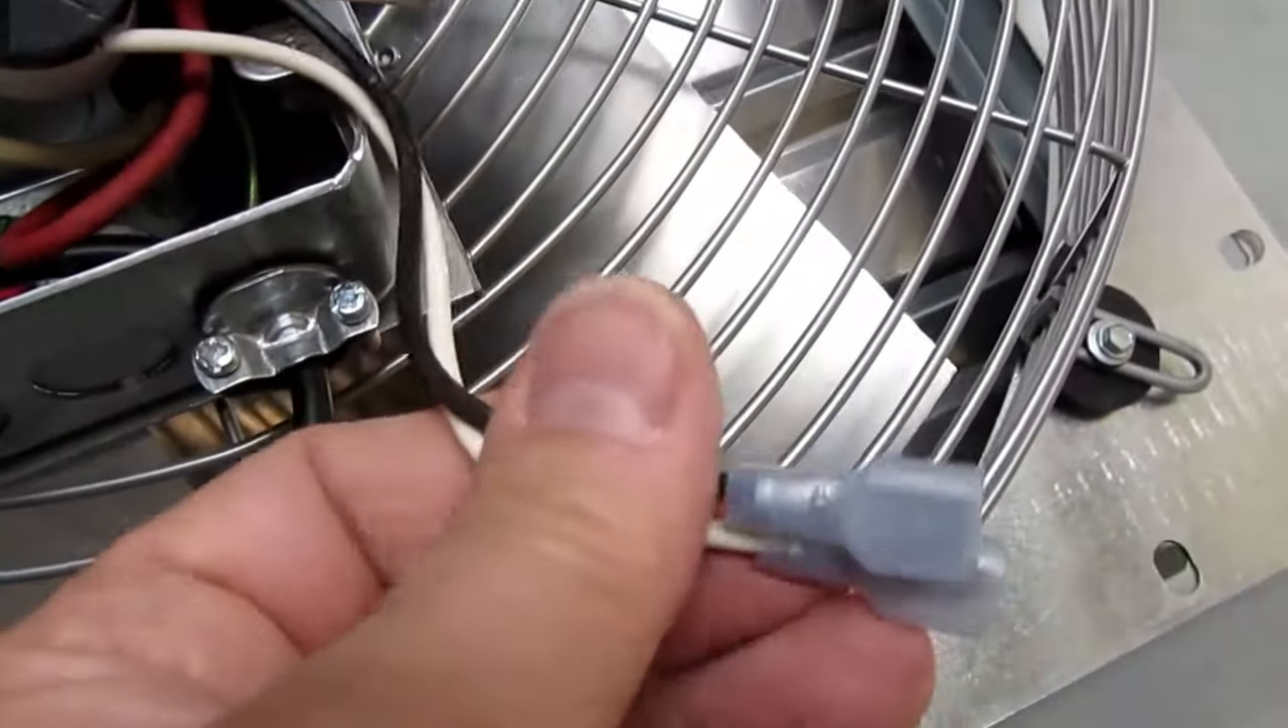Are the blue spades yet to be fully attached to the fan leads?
No.